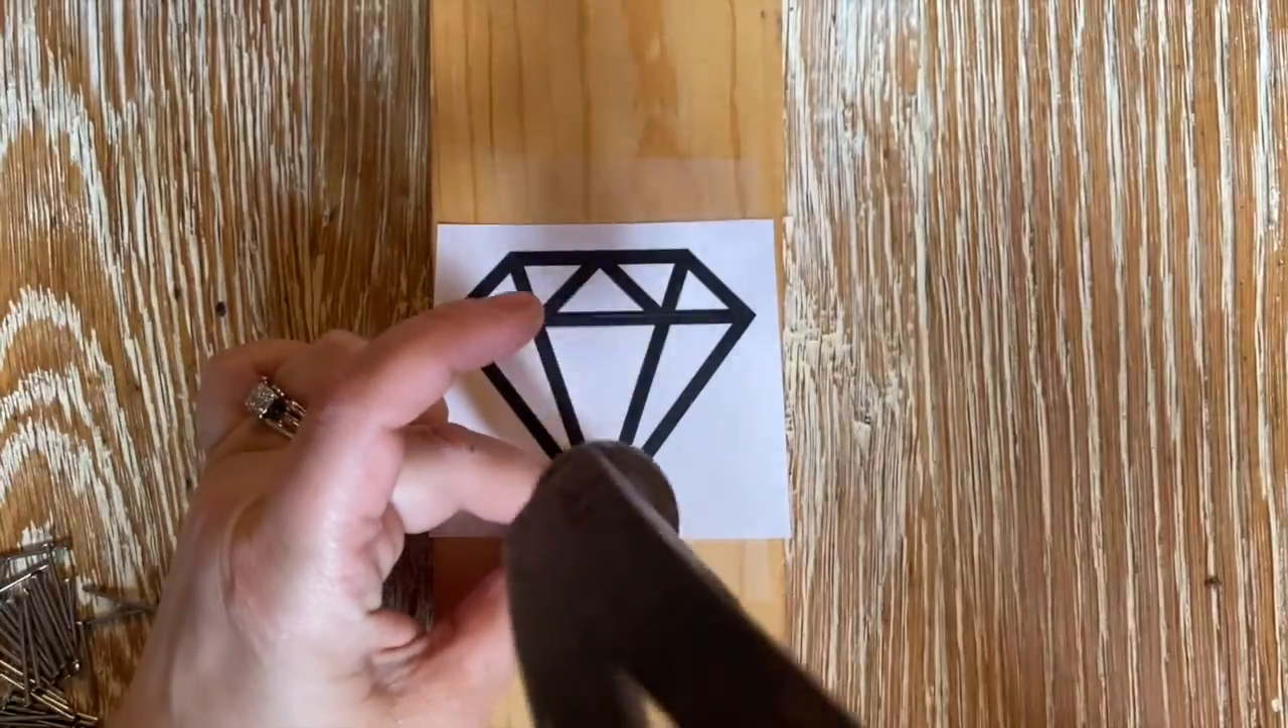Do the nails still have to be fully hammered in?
Yes.